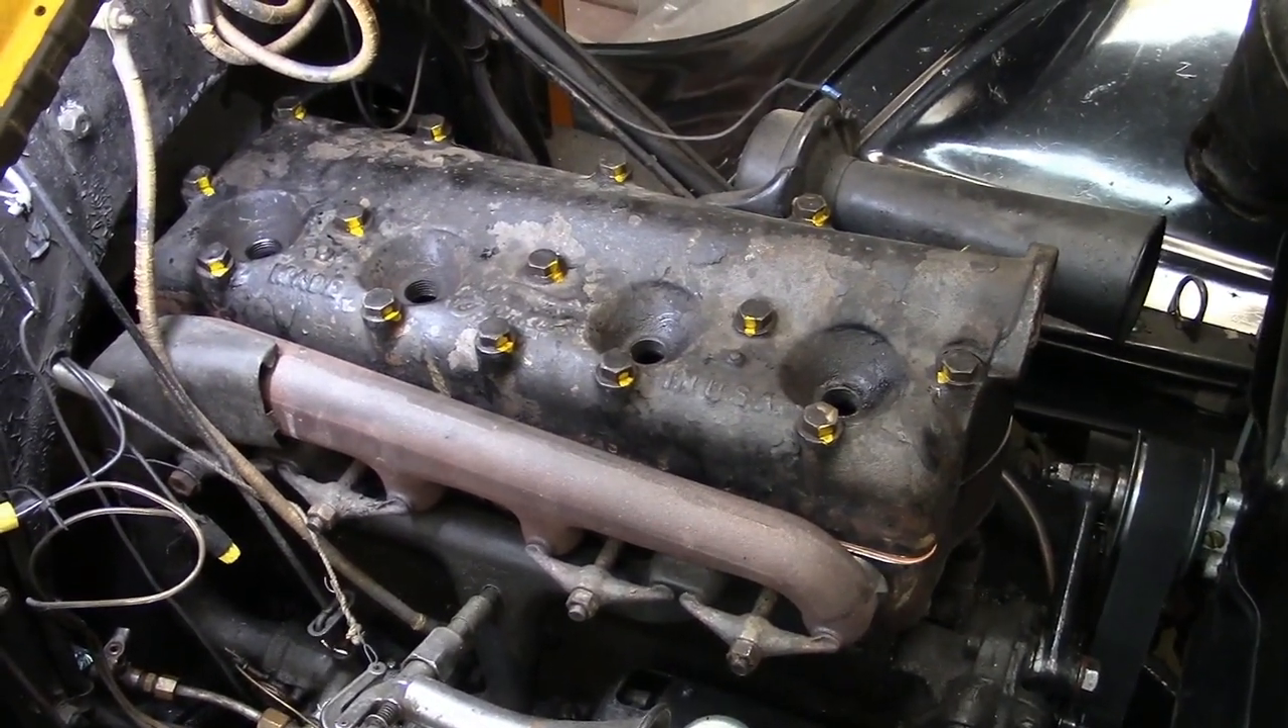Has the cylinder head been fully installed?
Yes.